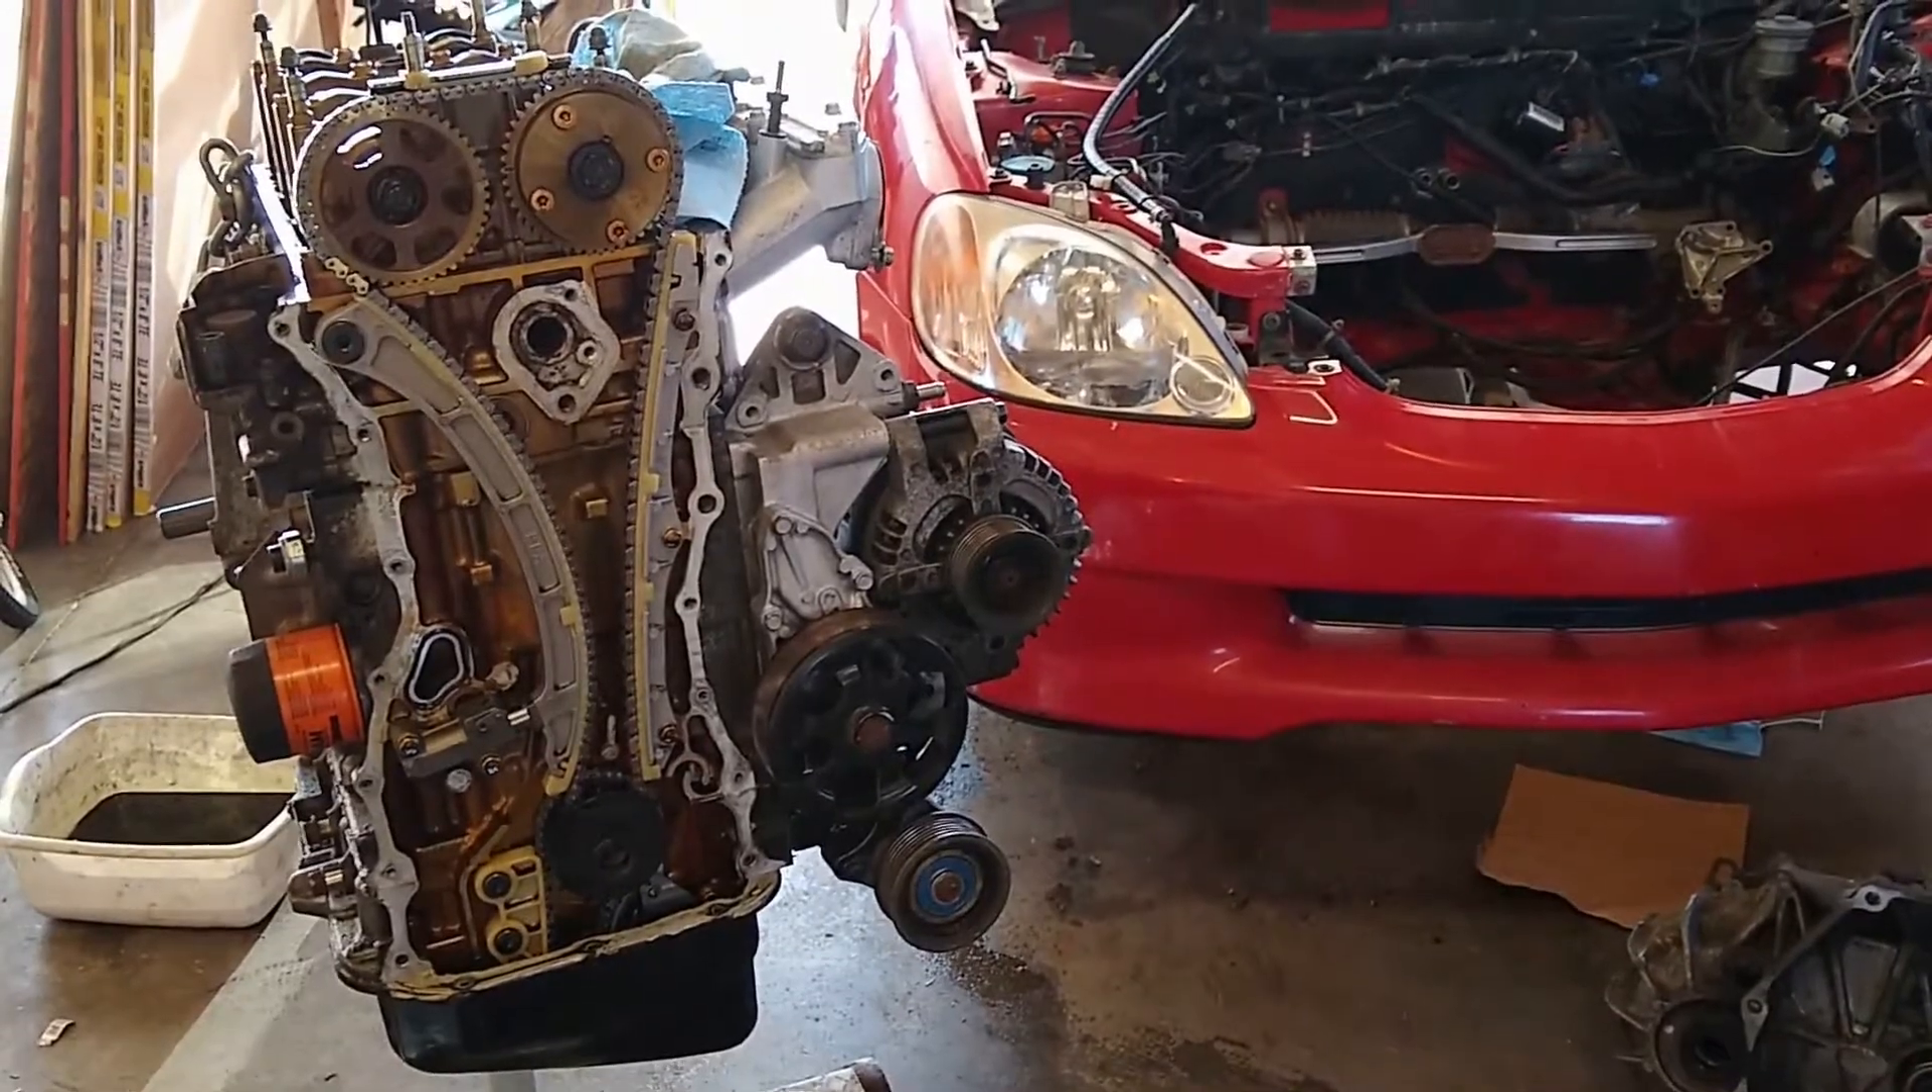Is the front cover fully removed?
Yes.